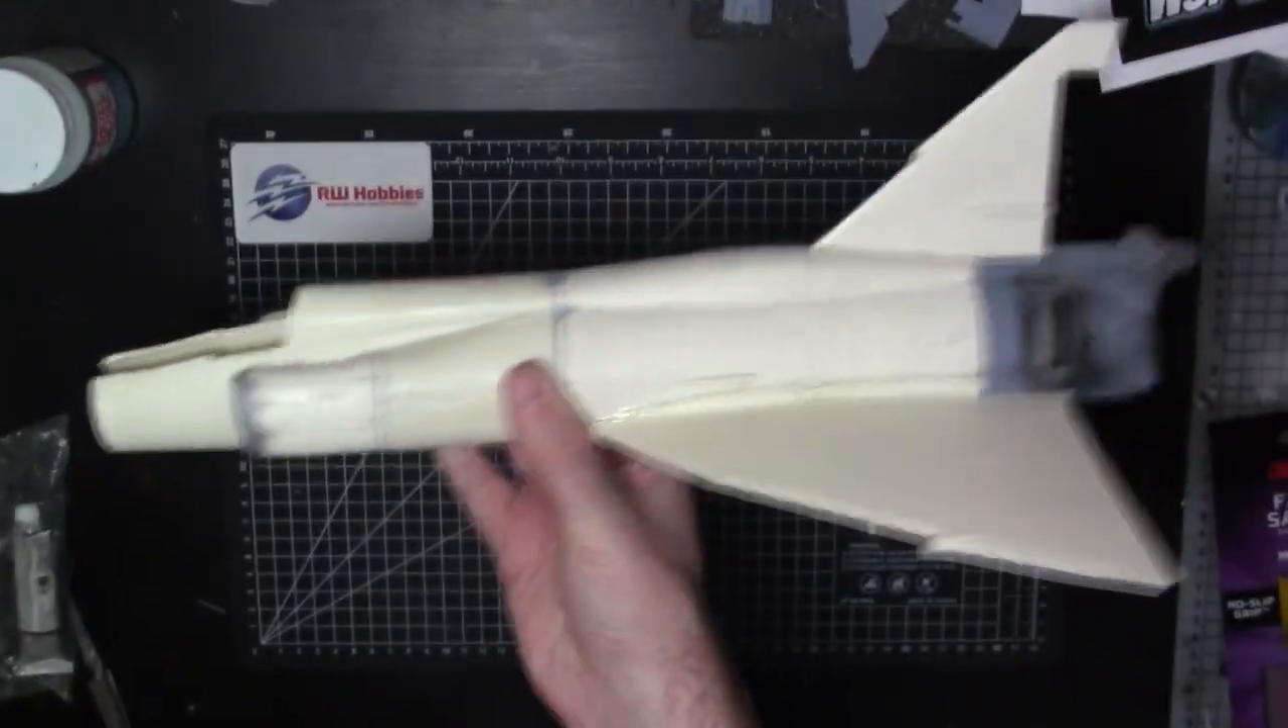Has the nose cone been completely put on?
No.